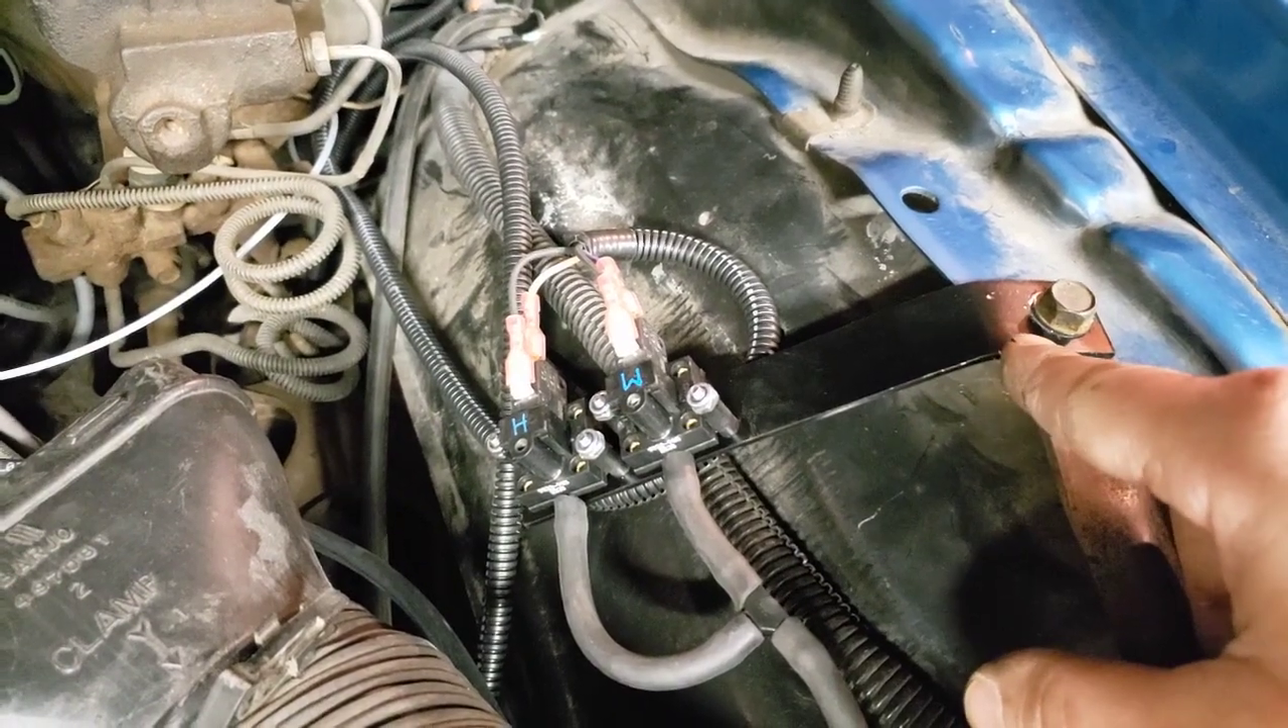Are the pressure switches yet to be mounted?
No.